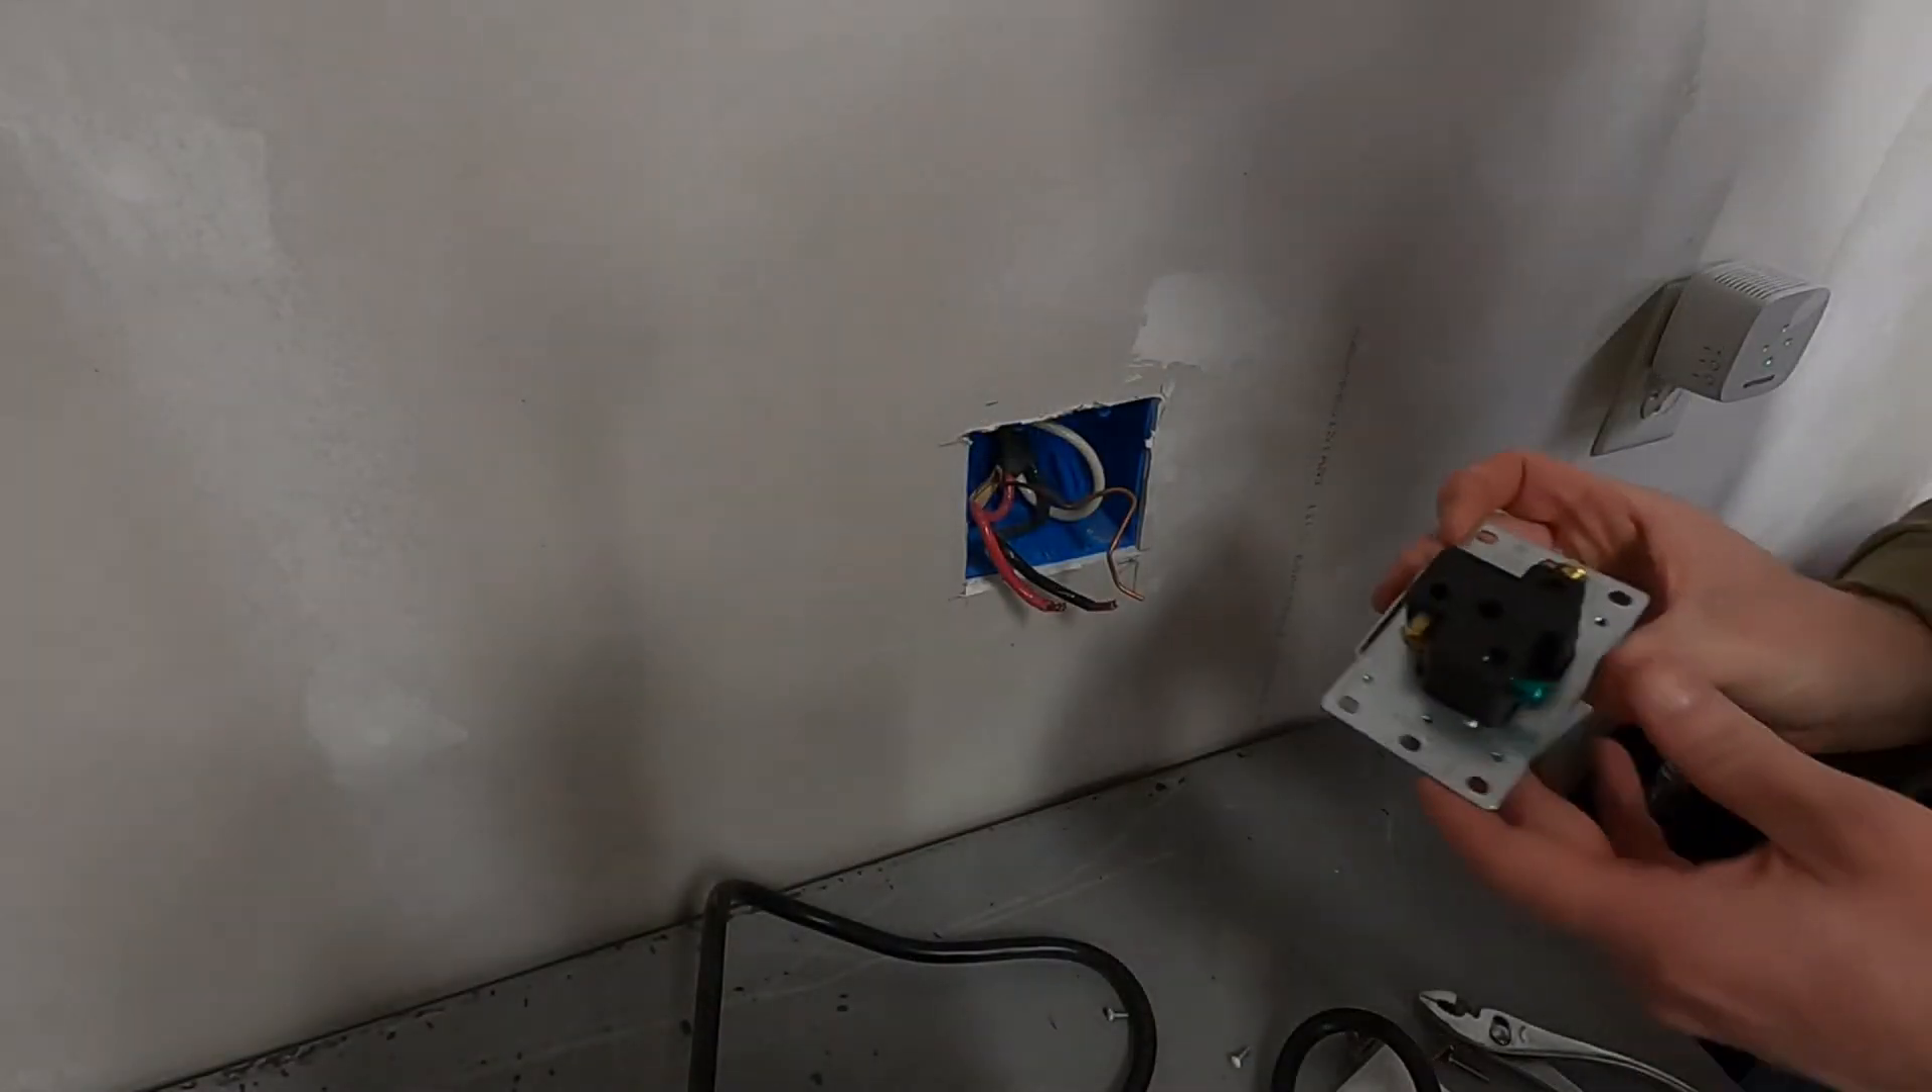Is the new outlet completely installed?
No.